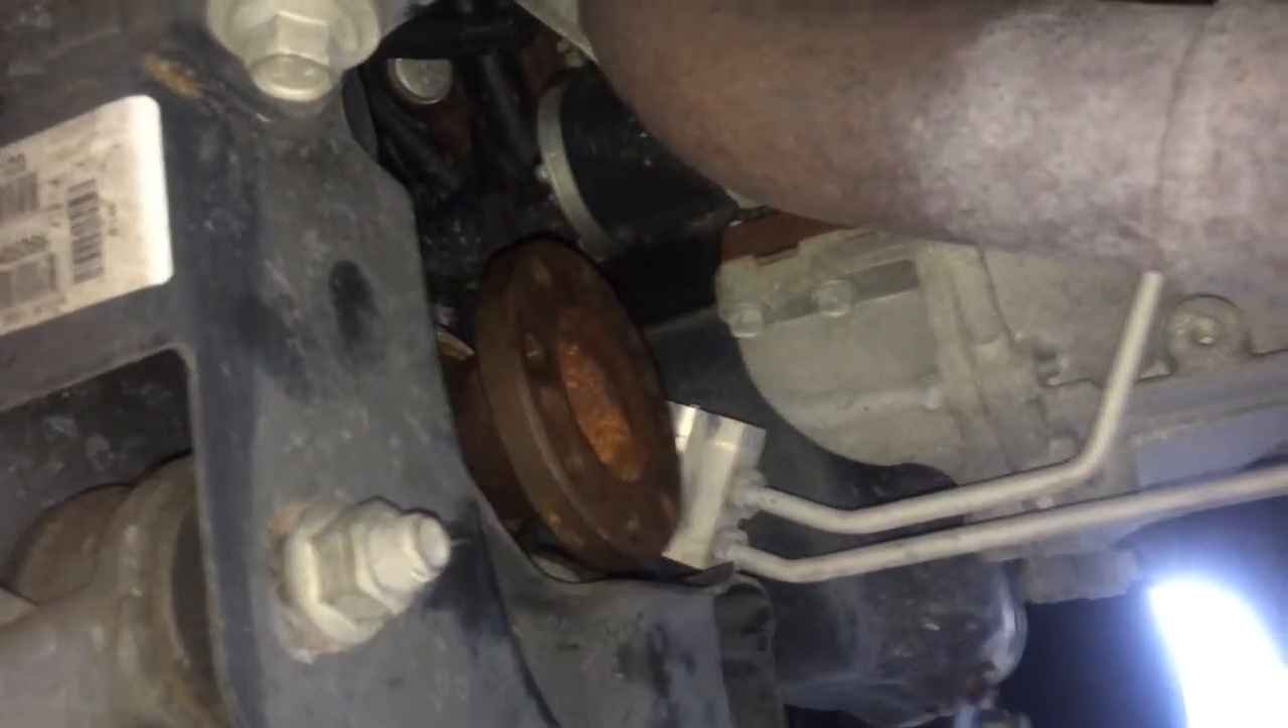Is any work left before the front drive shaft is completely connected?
Yes.